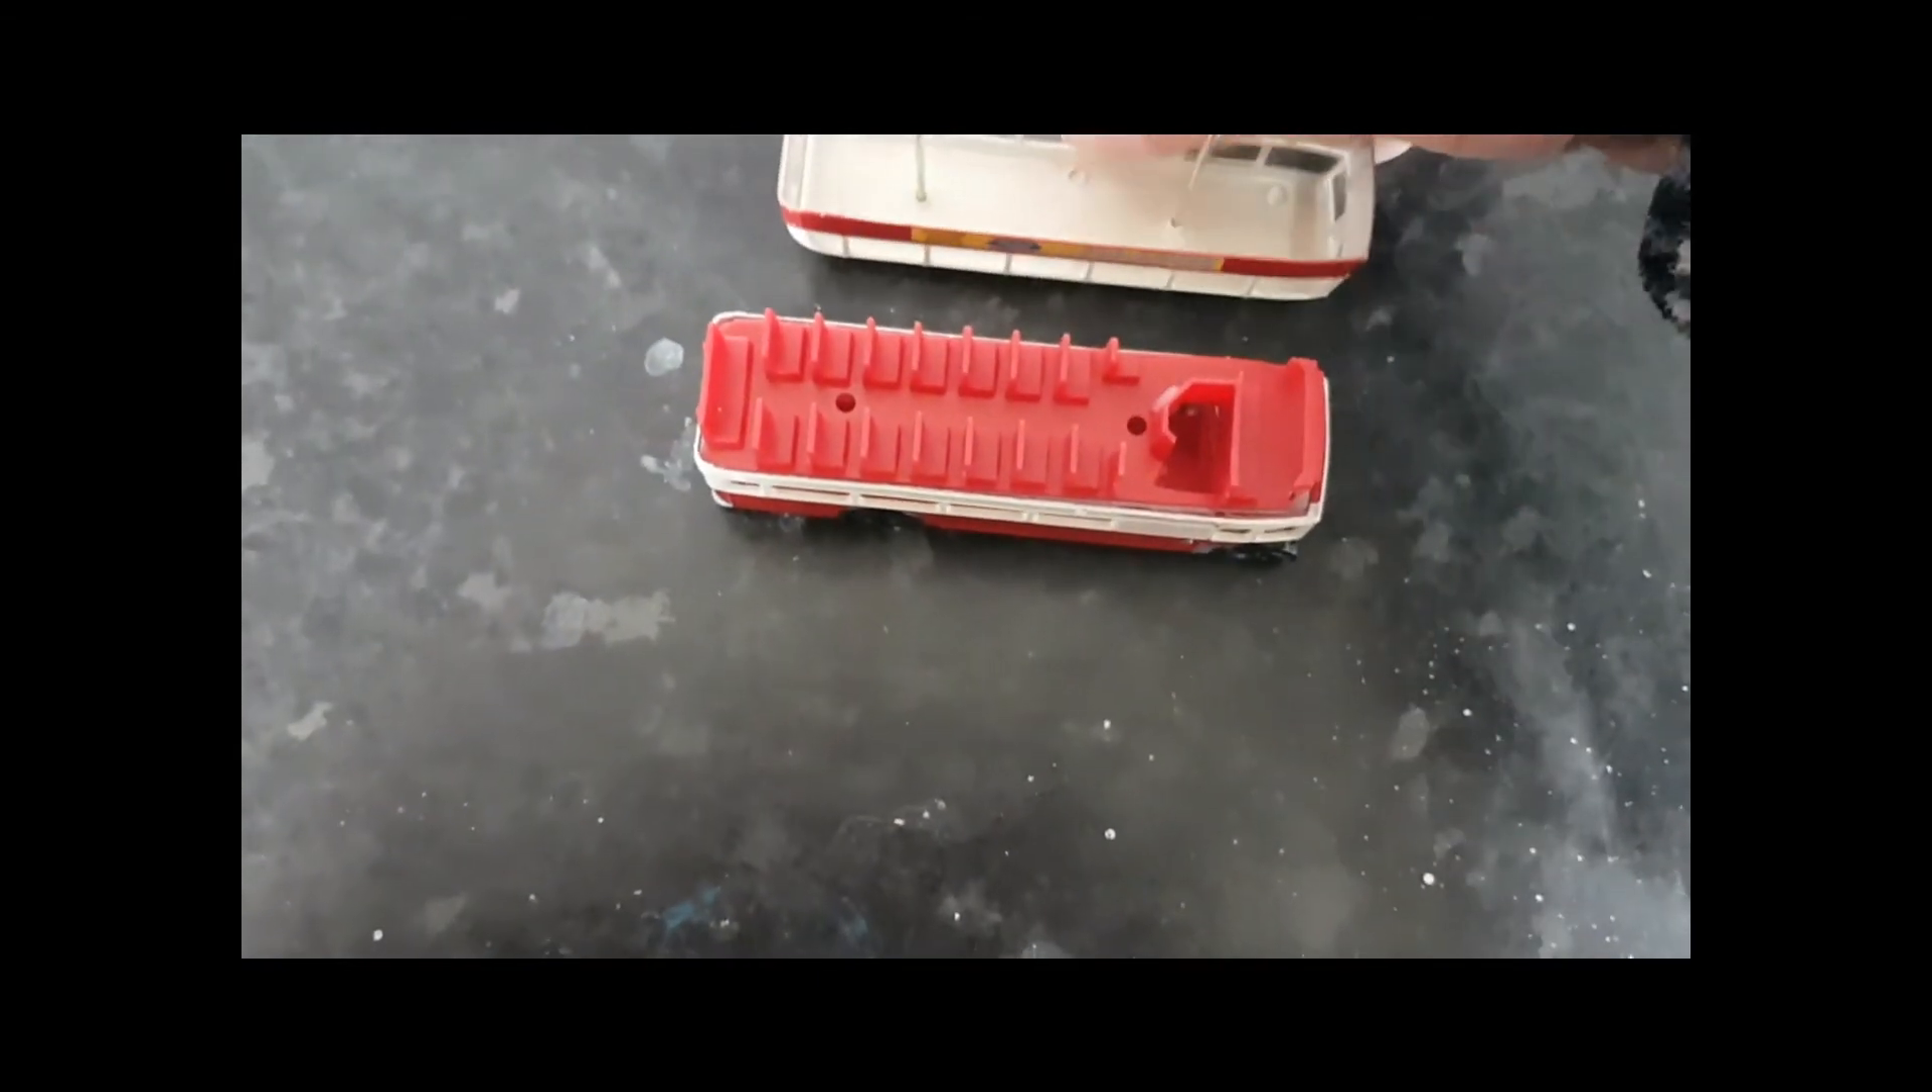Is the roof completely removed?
Yes.